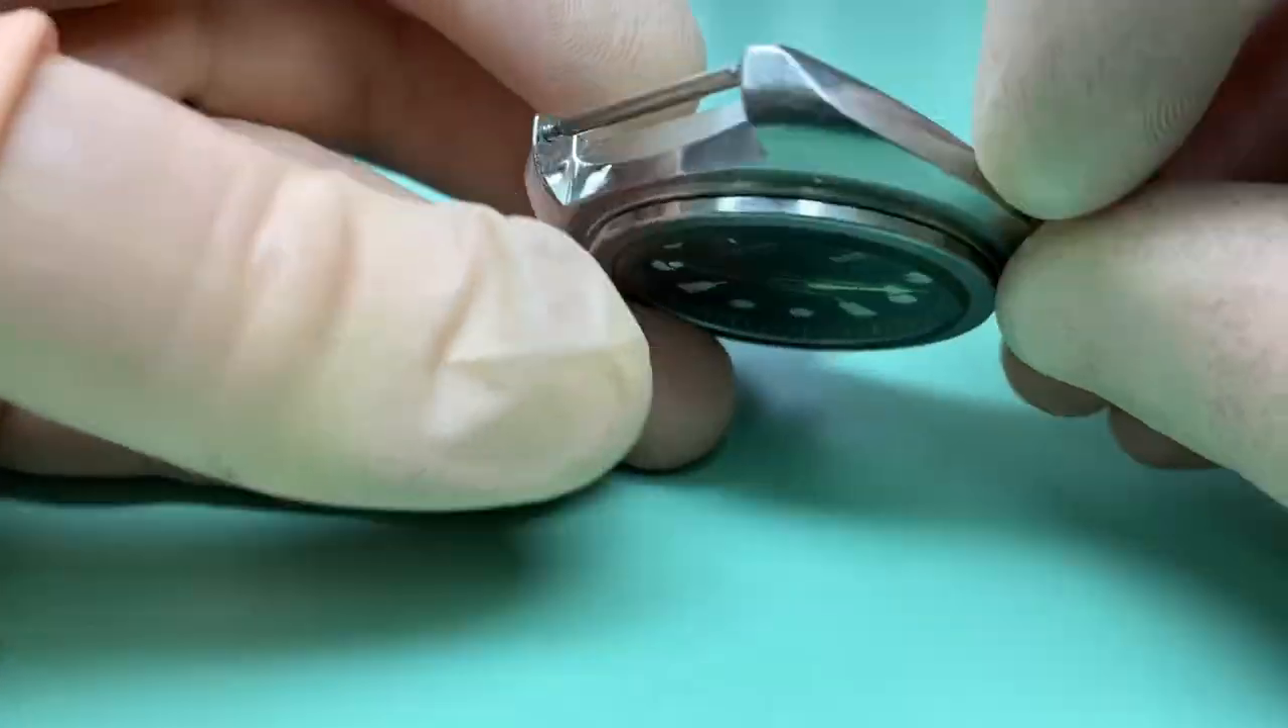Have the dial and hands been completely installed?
Yes.